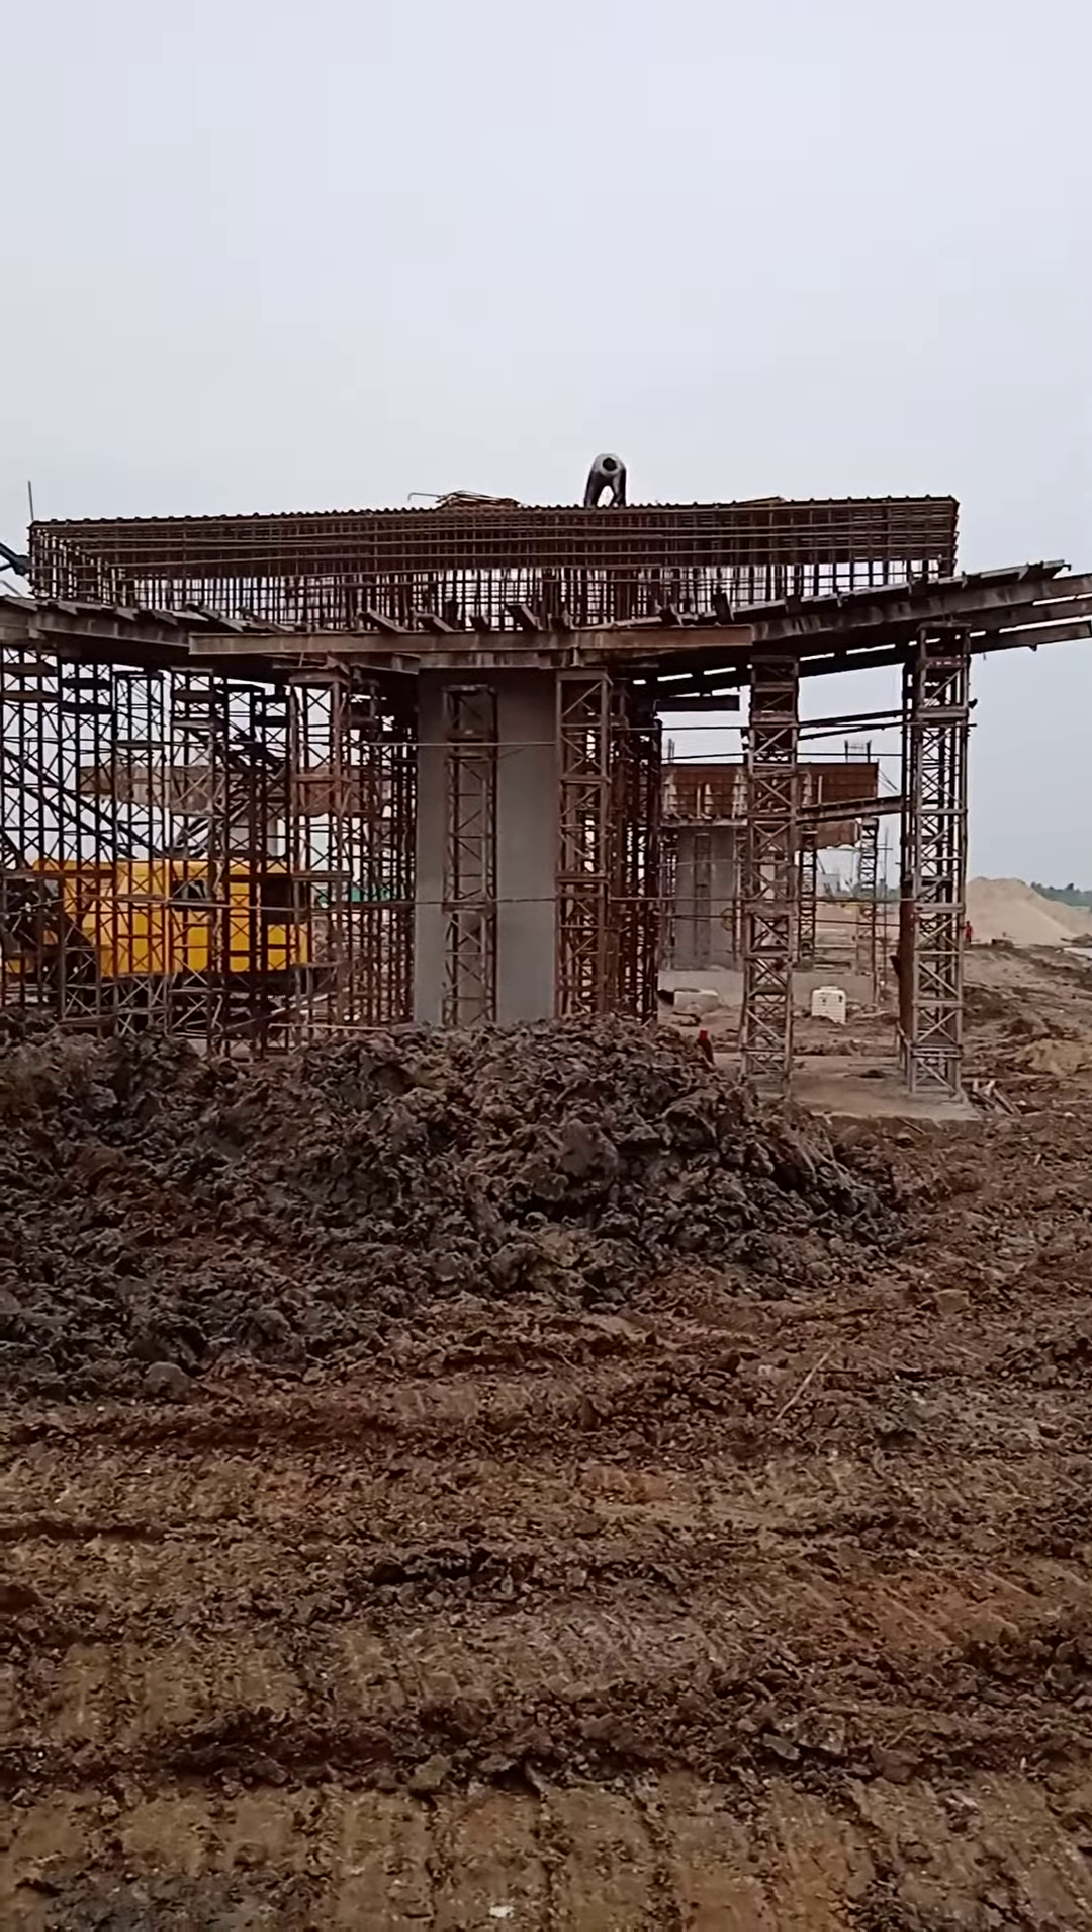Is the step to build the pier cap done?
No.